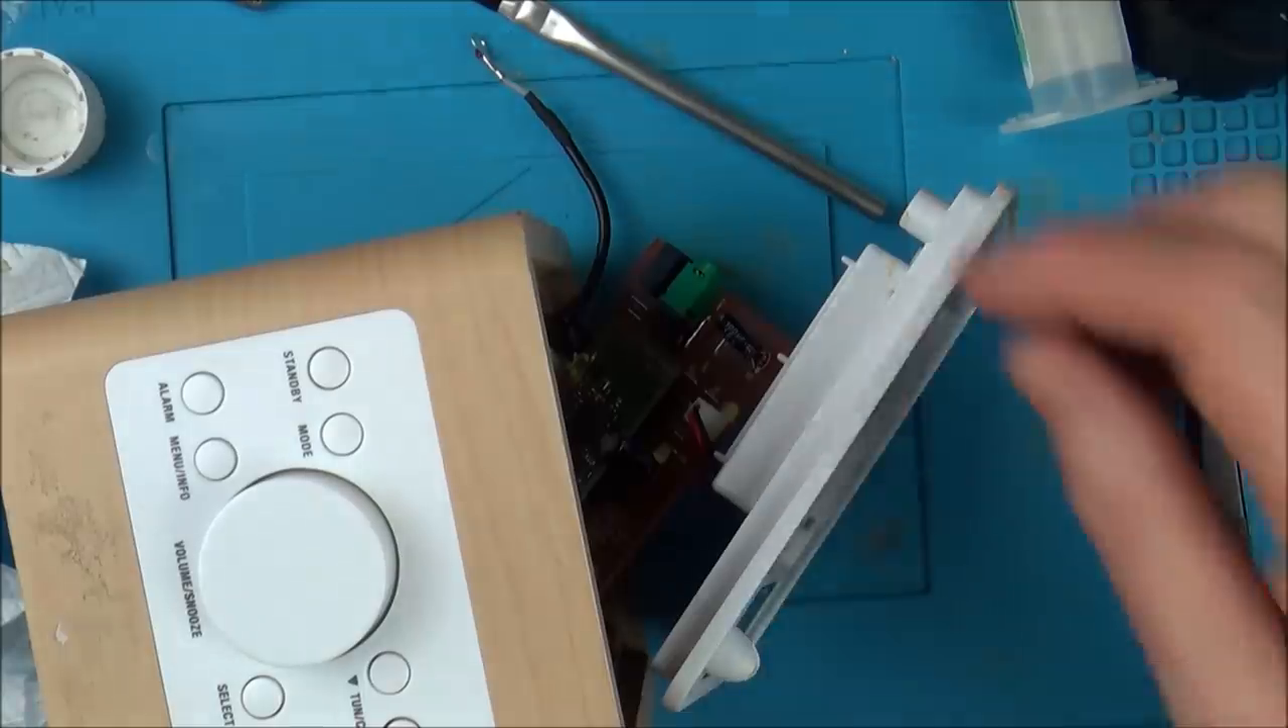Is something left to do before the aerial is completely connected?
Yes.